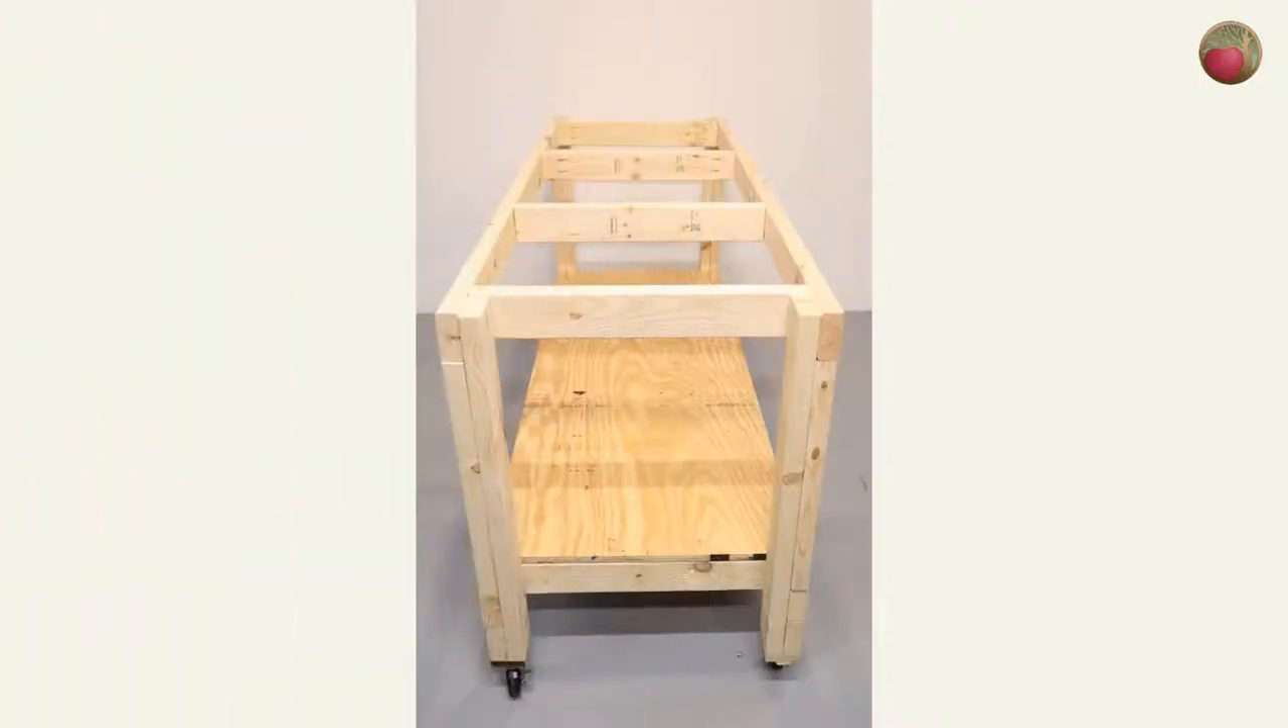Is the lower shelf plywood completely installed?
Yes.